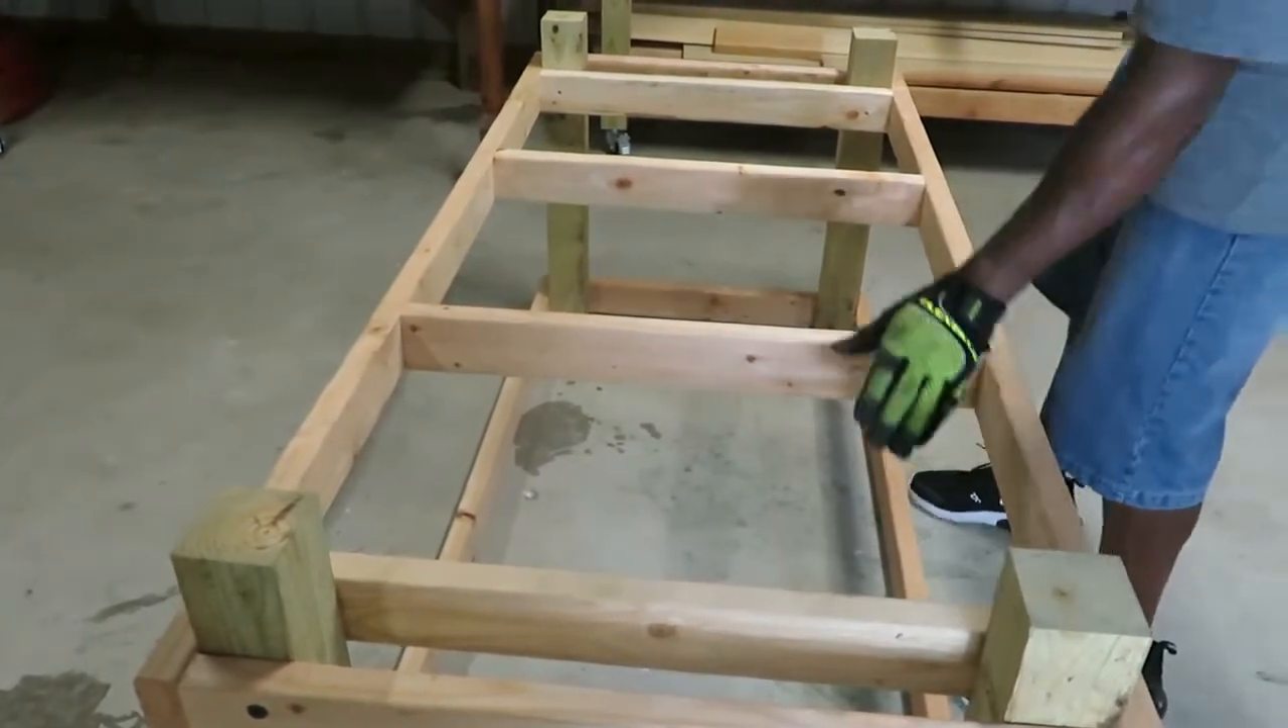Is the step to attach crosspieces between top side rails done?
Yes.